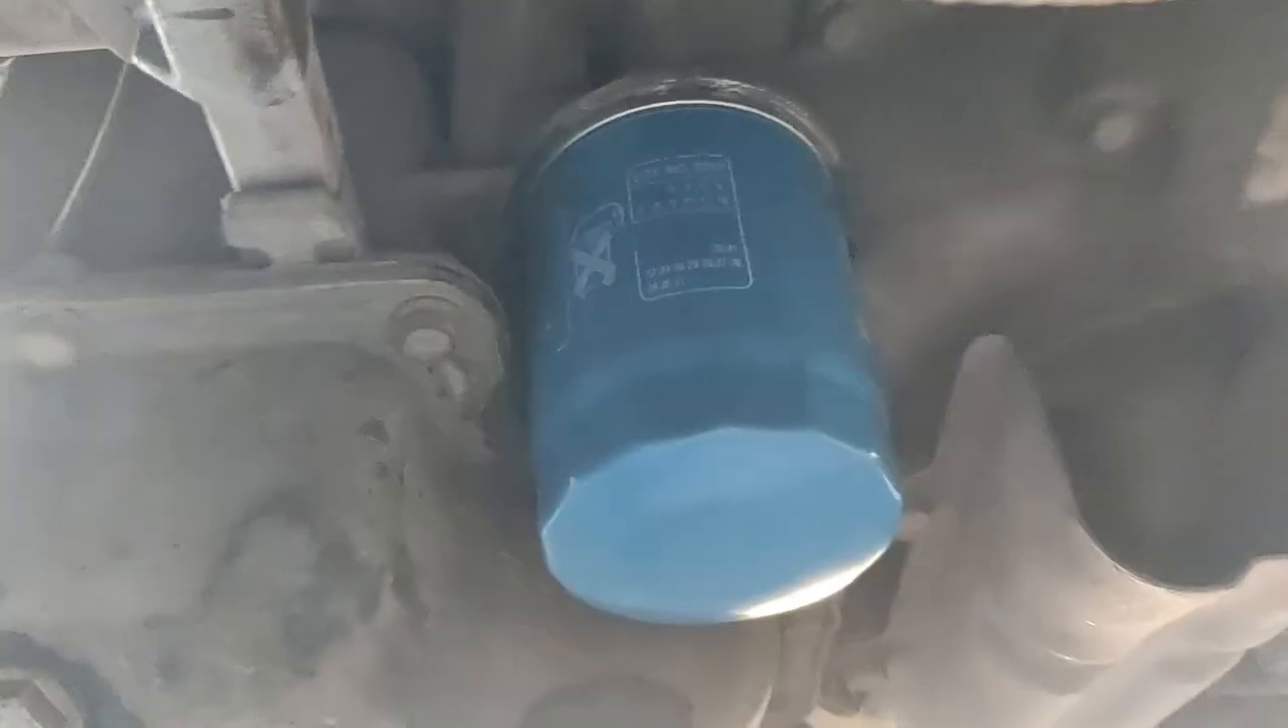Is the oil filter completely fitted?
Yes.